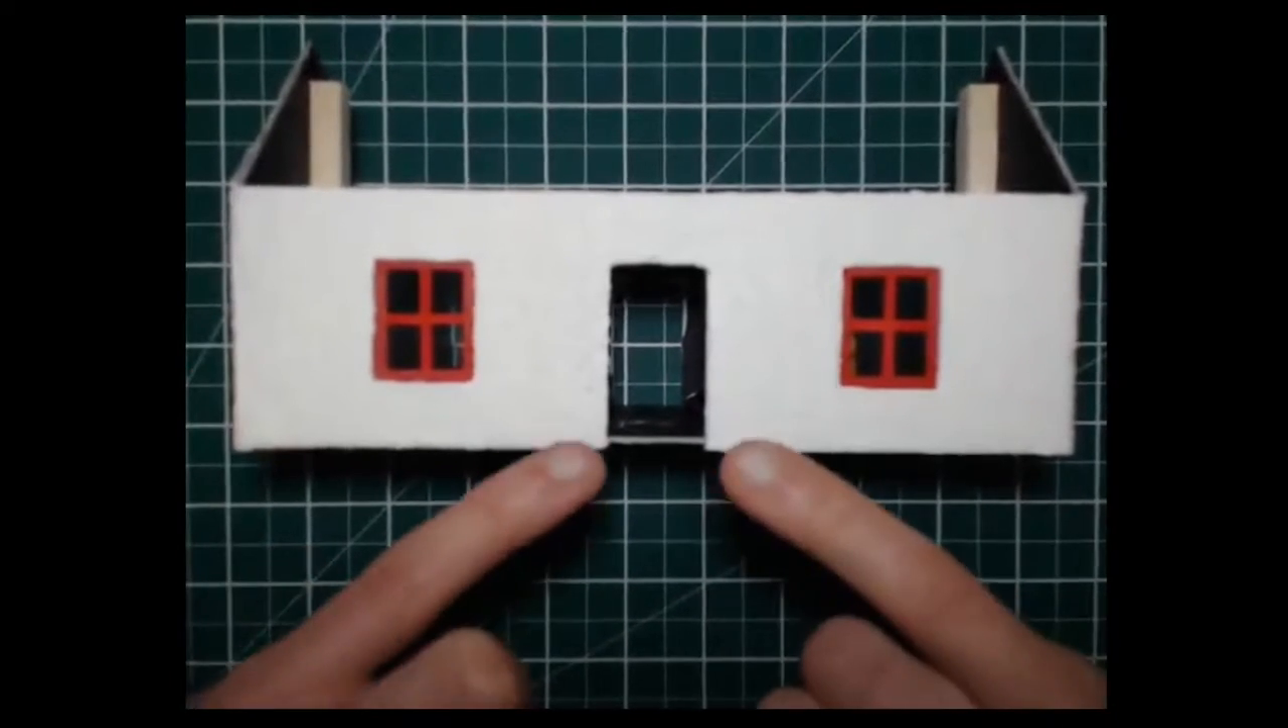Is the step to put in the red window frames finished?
Yes.